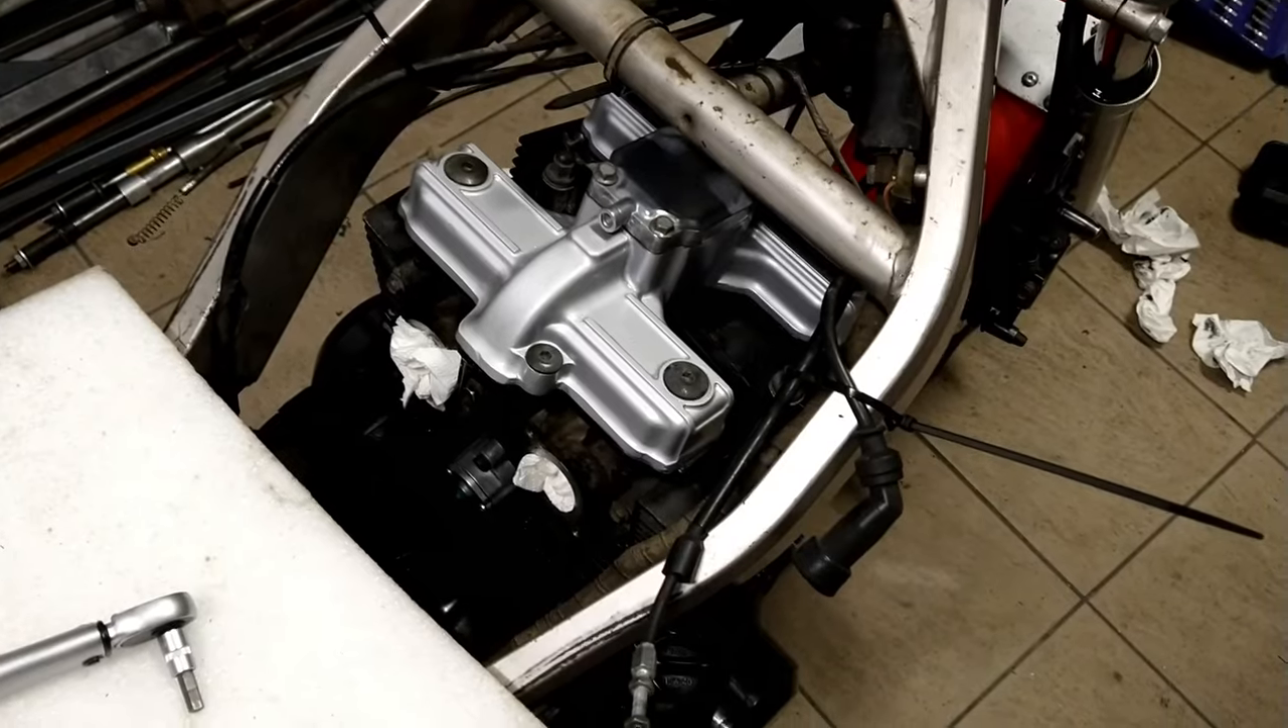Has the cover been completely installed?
Yes.